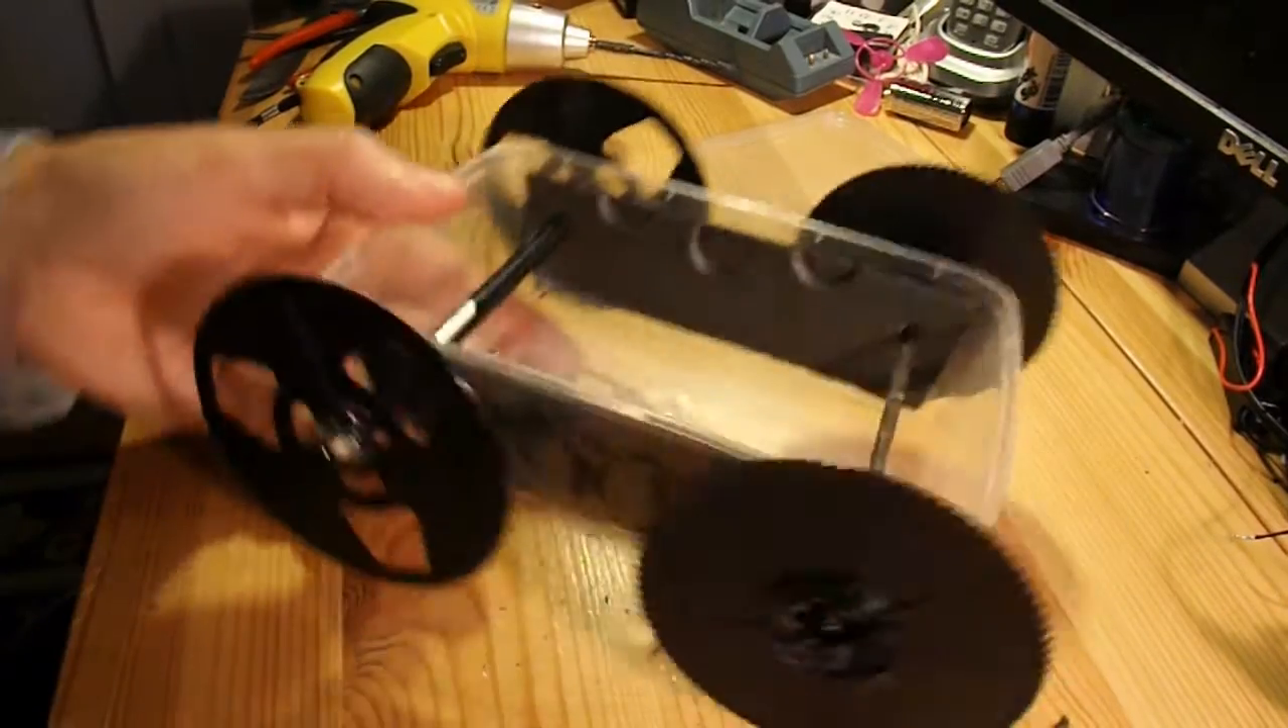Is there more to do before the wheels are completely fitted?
No.